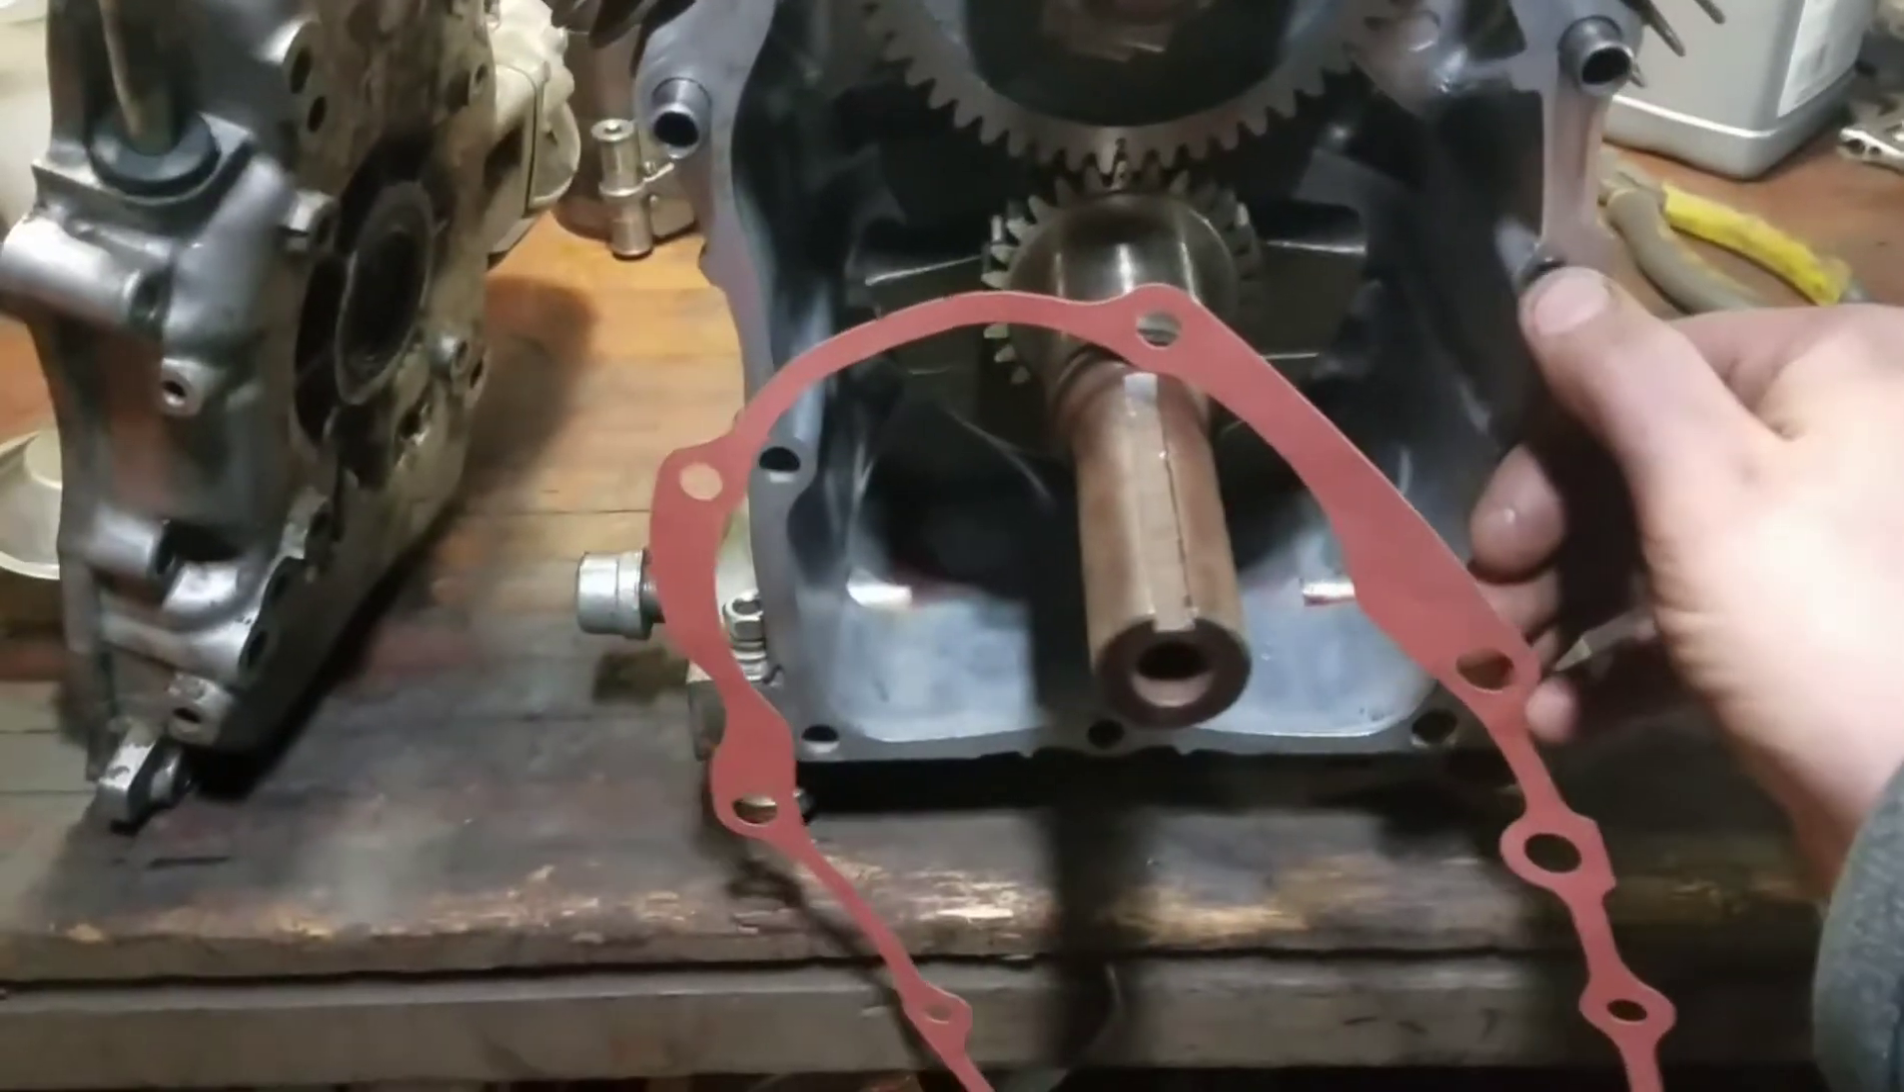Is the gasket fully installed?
No.